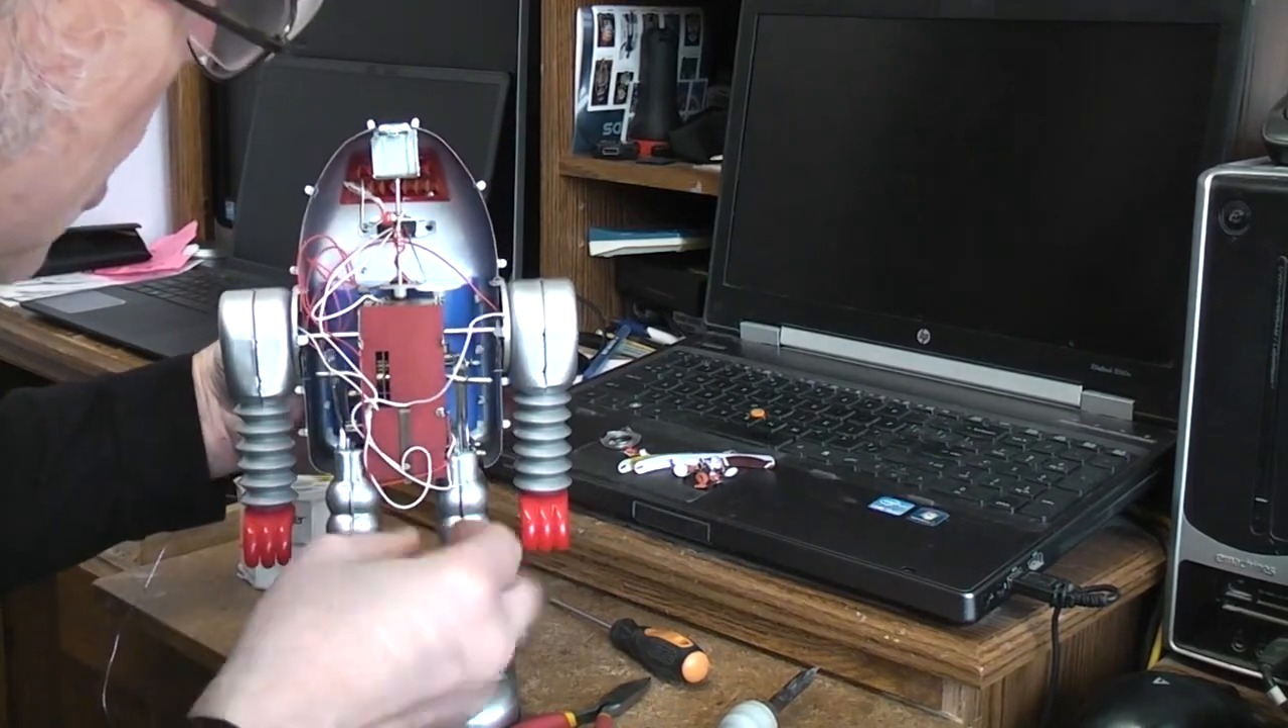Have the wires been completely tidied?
No.